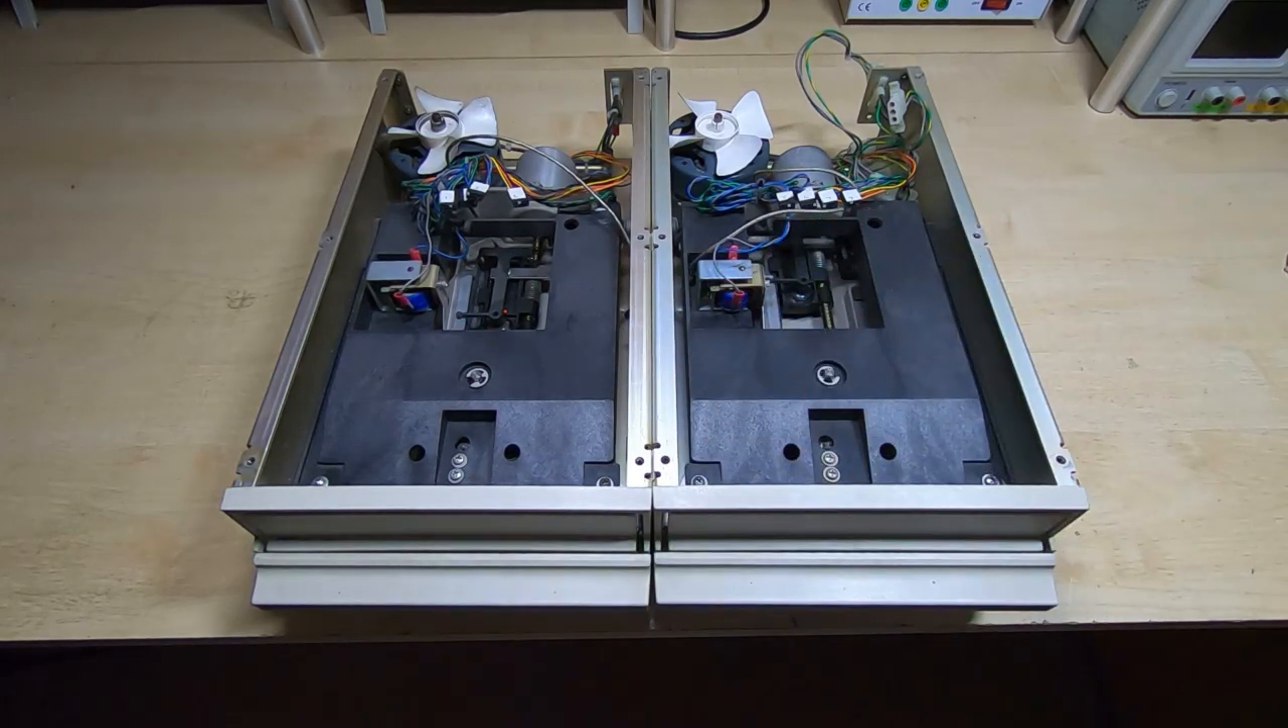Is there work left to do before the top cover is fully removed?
No.